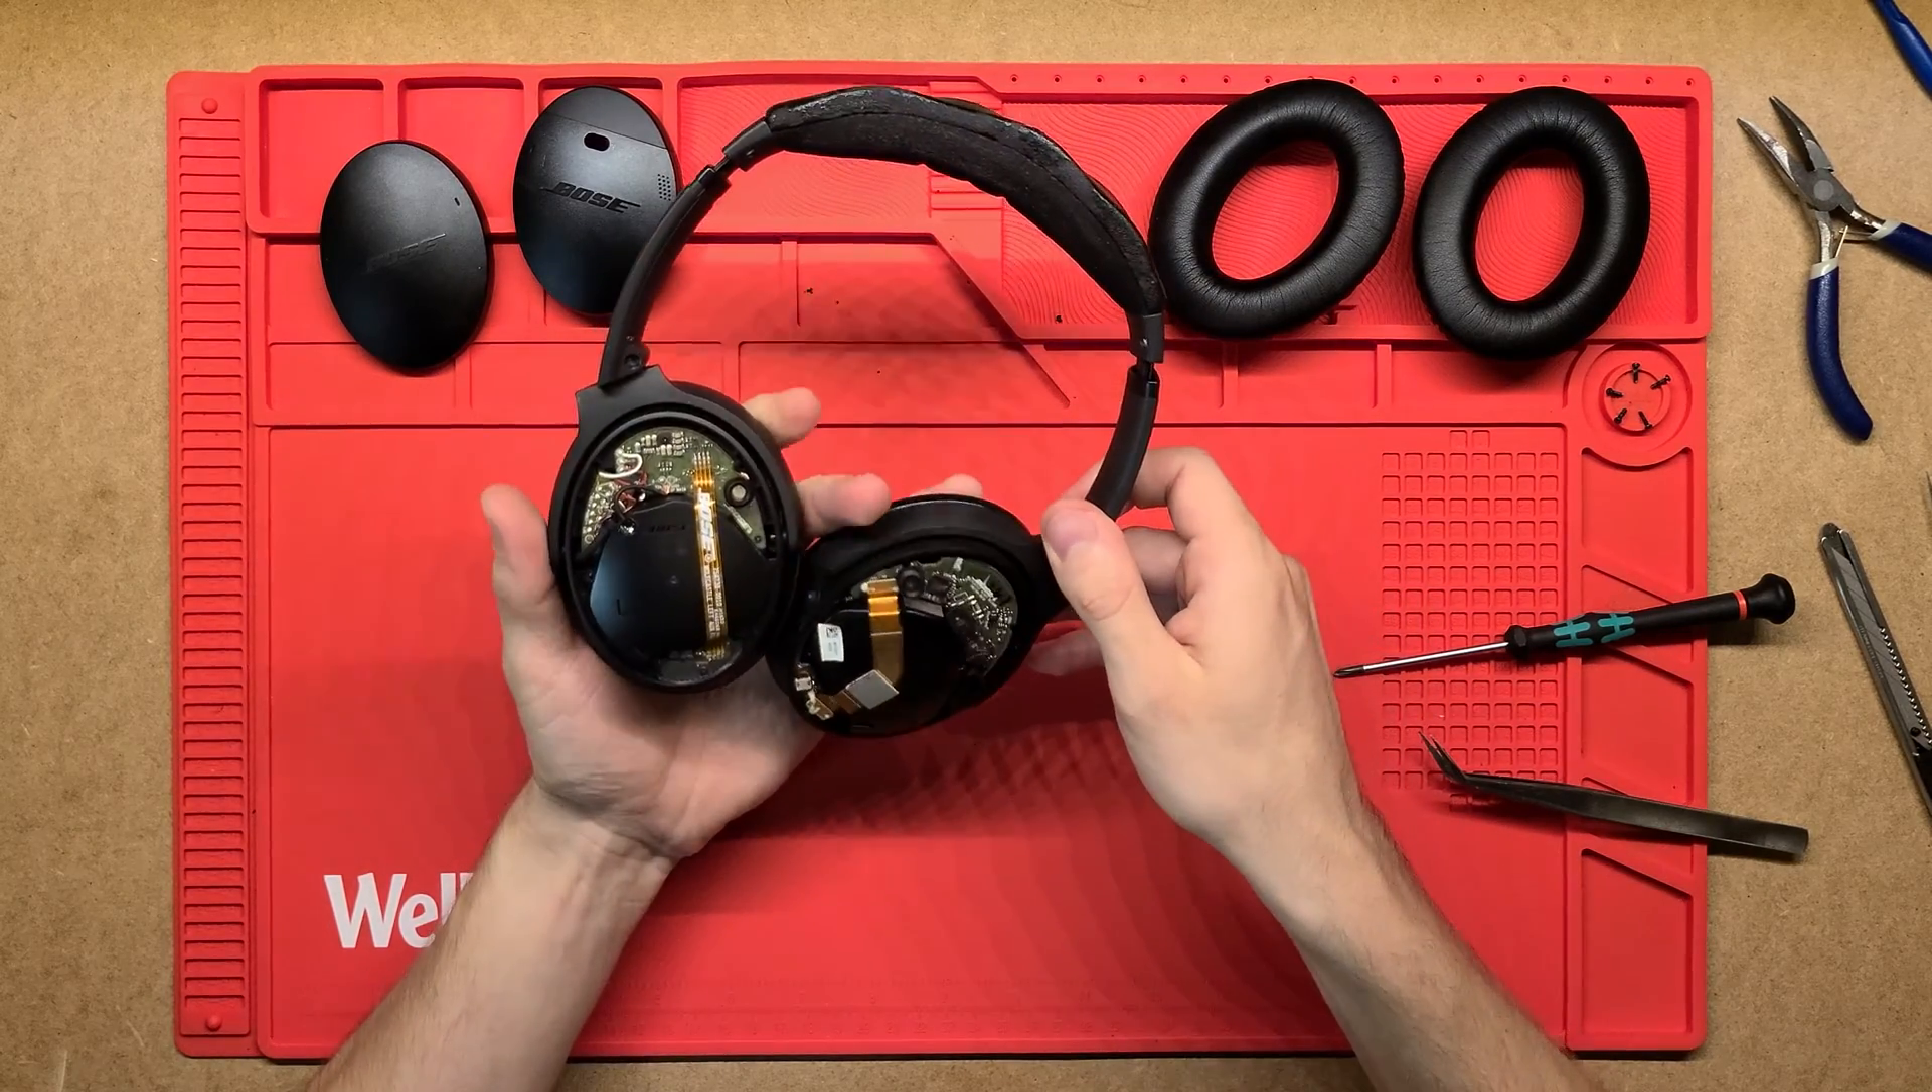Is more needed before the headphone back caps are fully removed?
No.